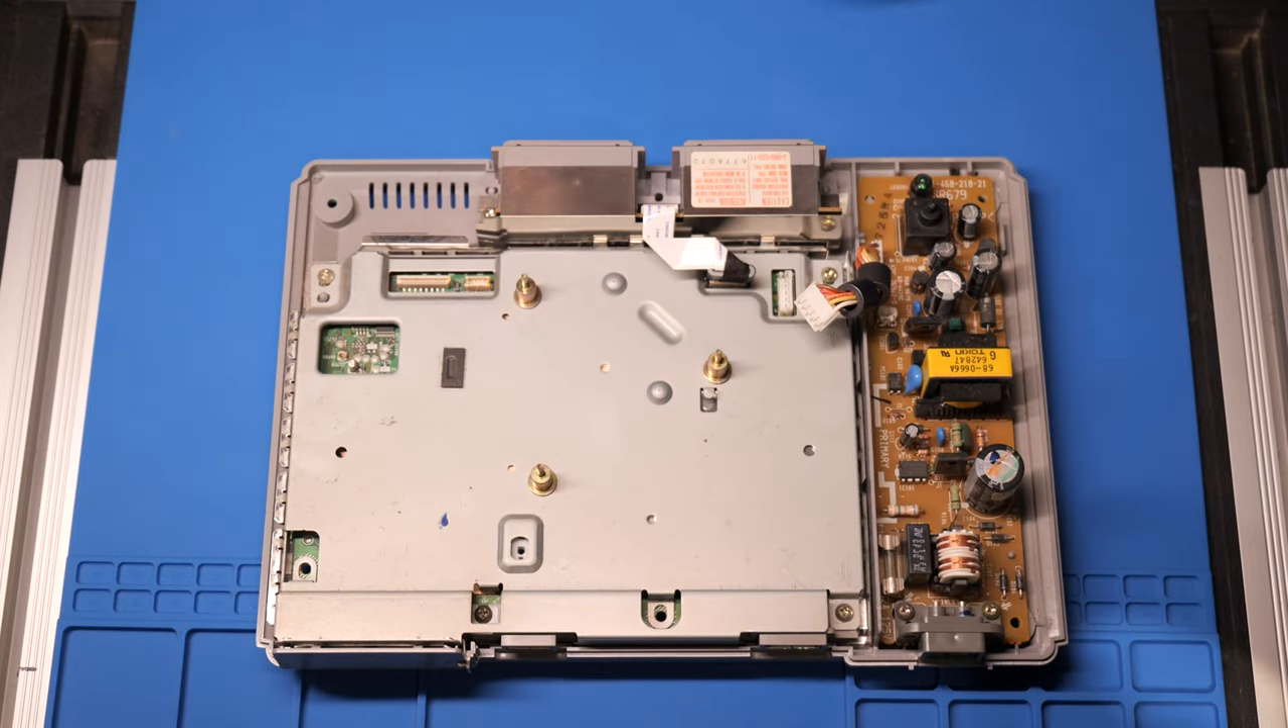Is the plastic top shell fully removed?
Yes.